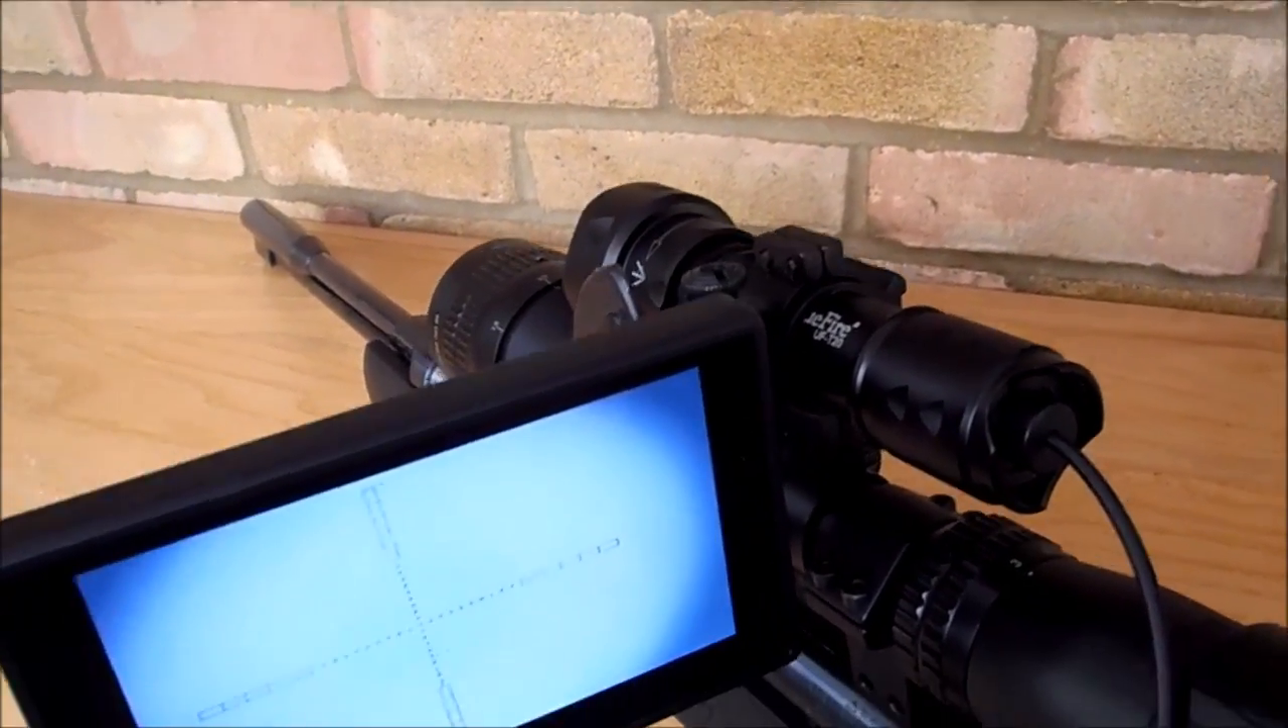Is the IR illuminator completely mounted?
Yes.